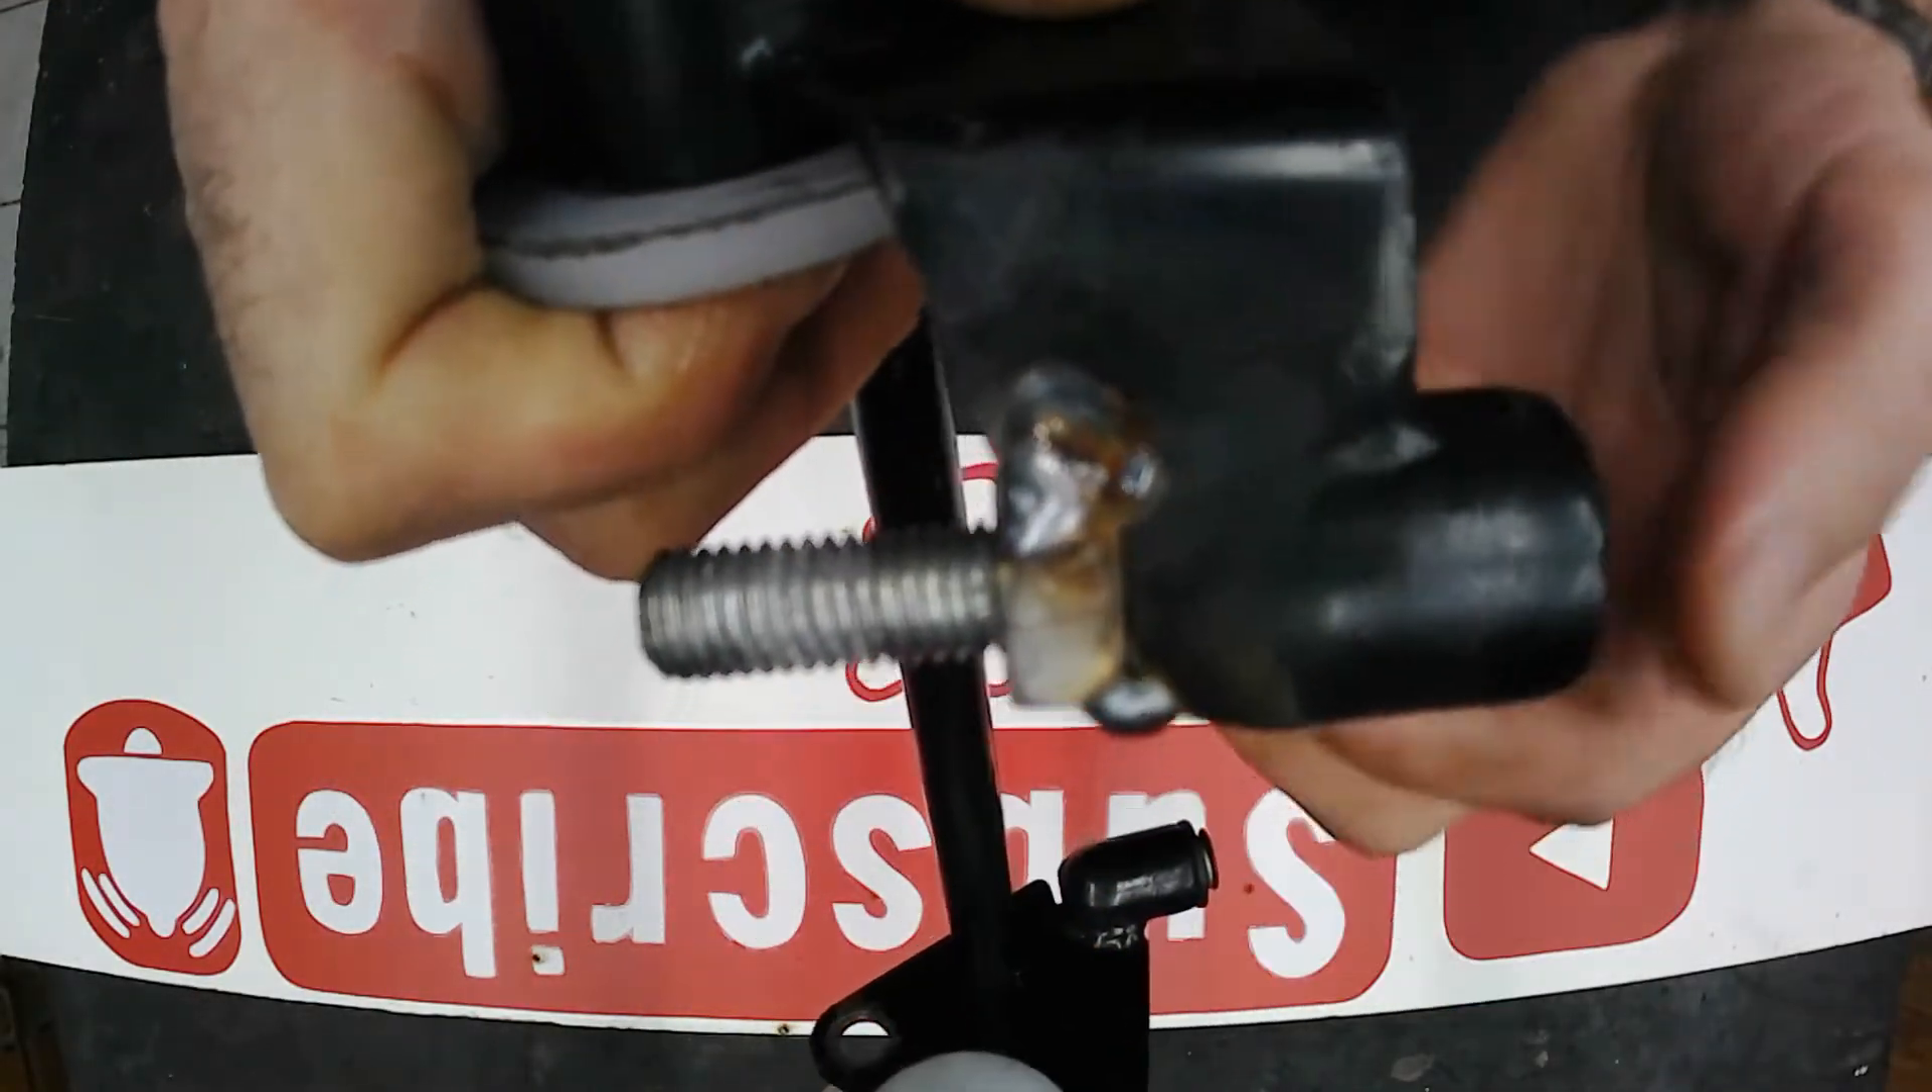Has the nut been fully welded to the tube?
Yes.